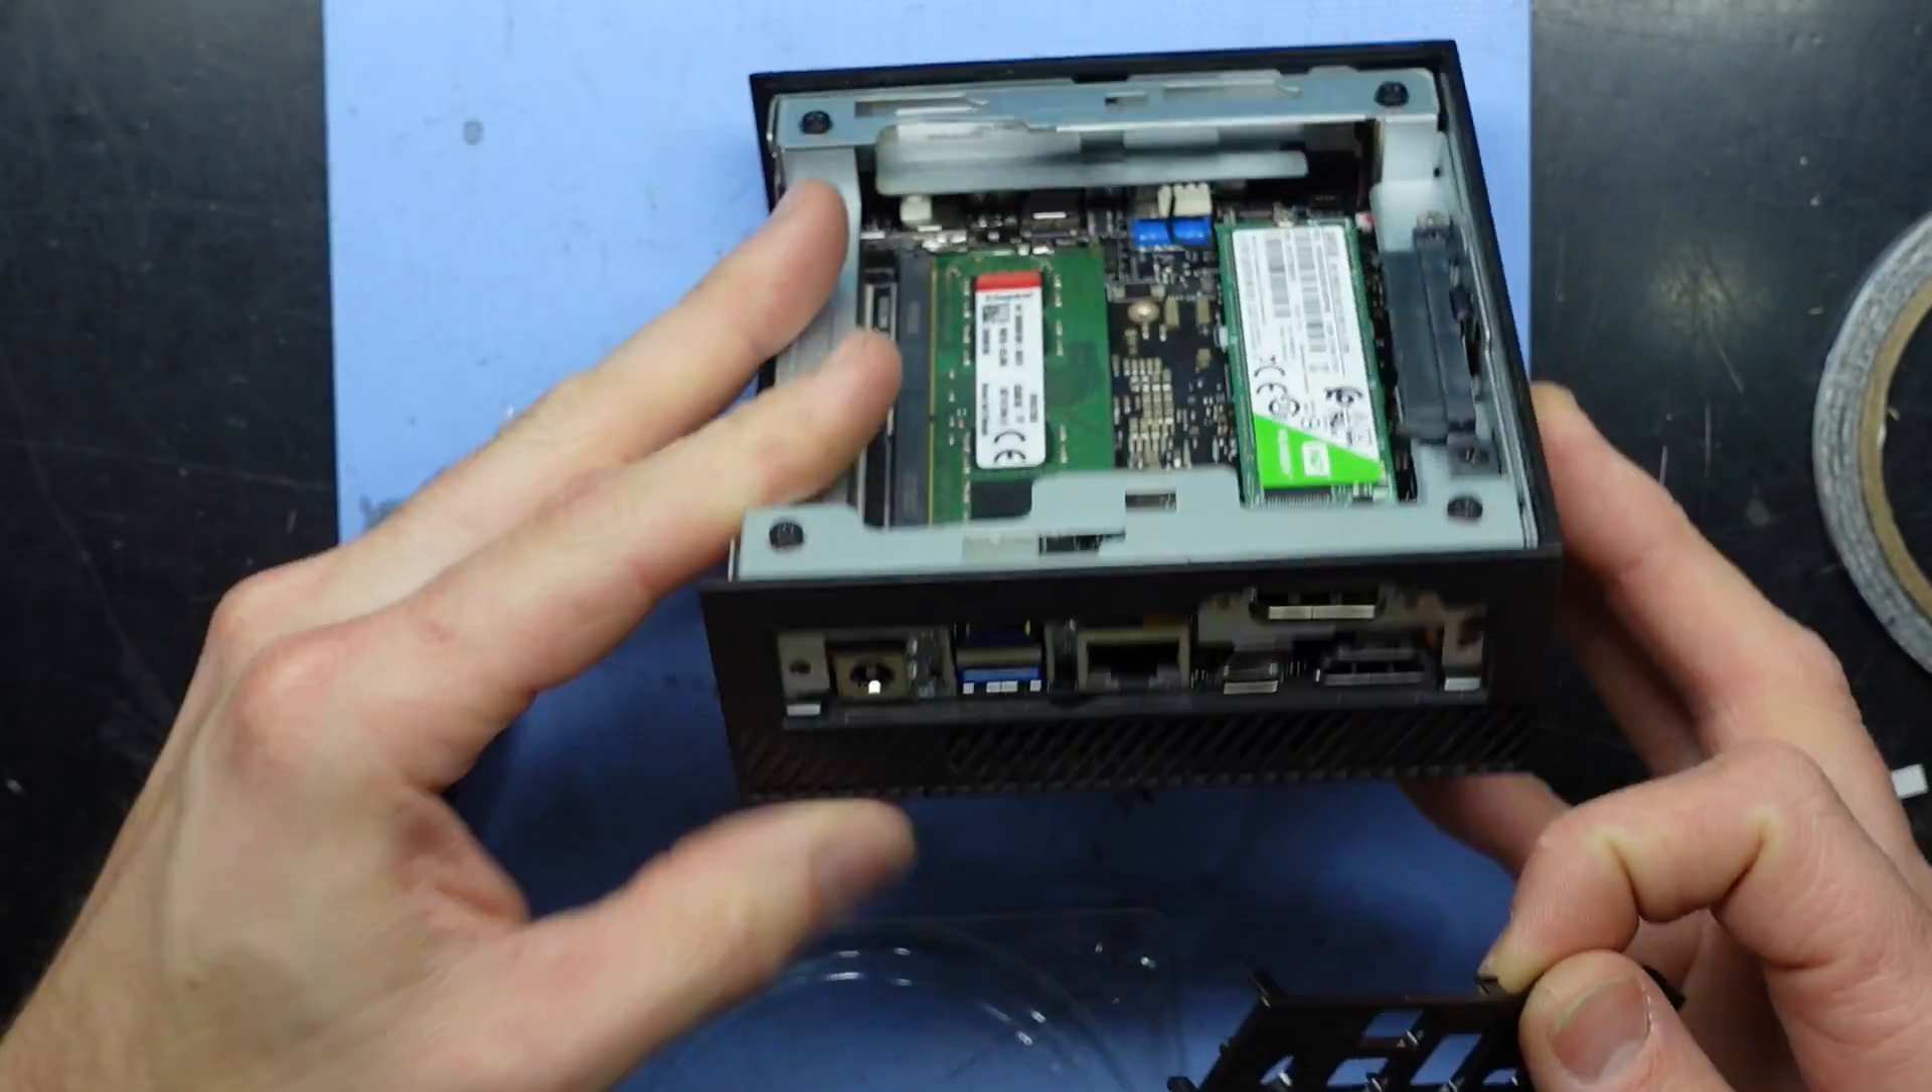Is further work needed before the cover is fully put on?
Yes.